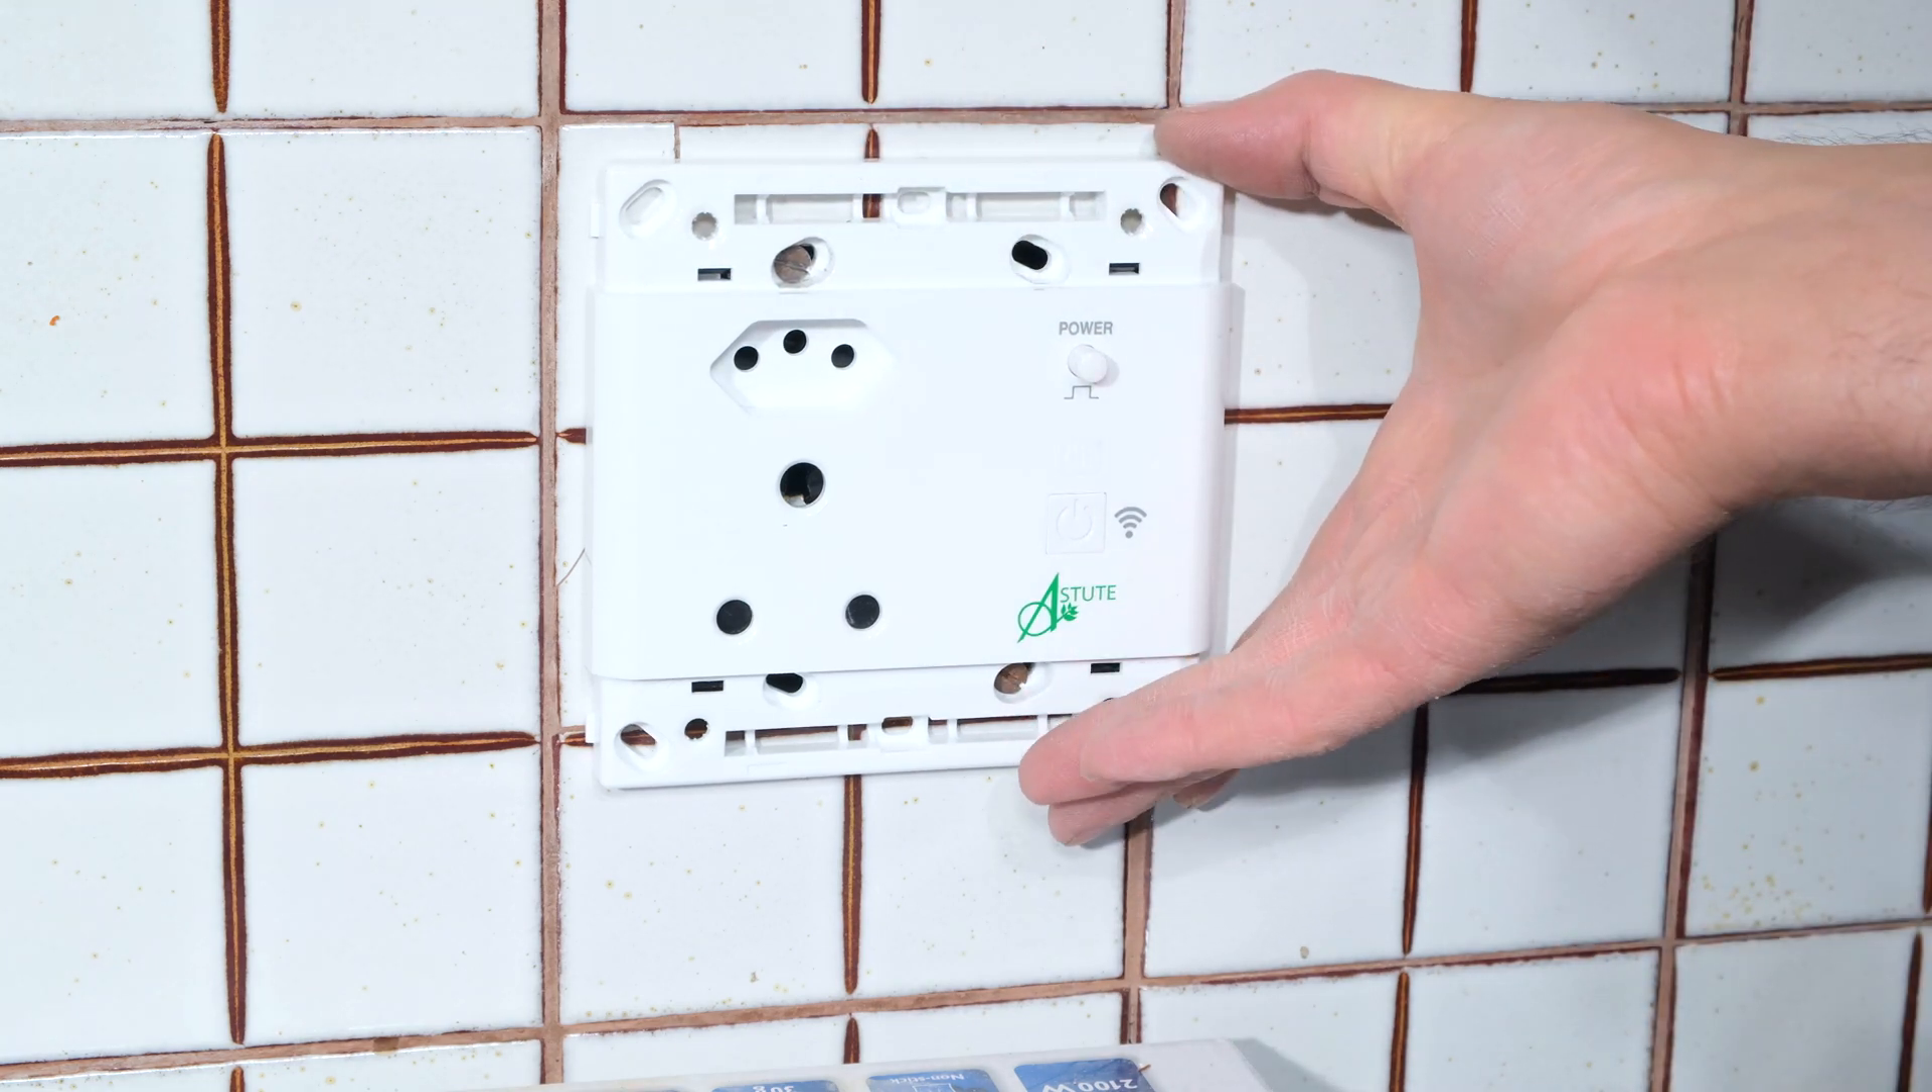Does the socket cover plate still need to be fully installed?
Yes.